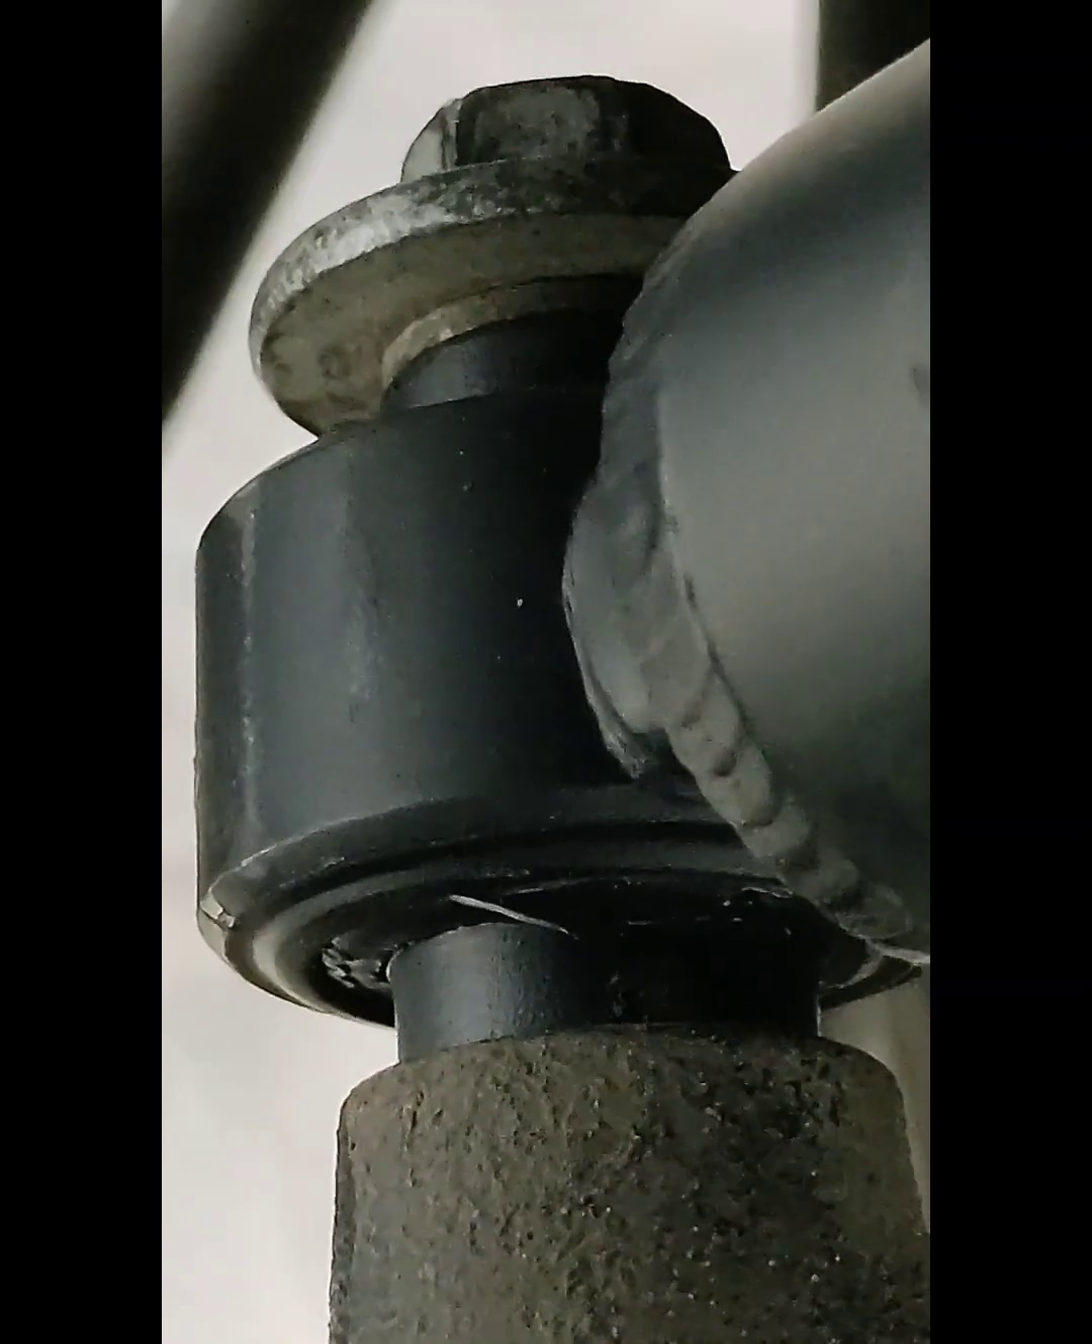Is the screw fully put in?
Yes.